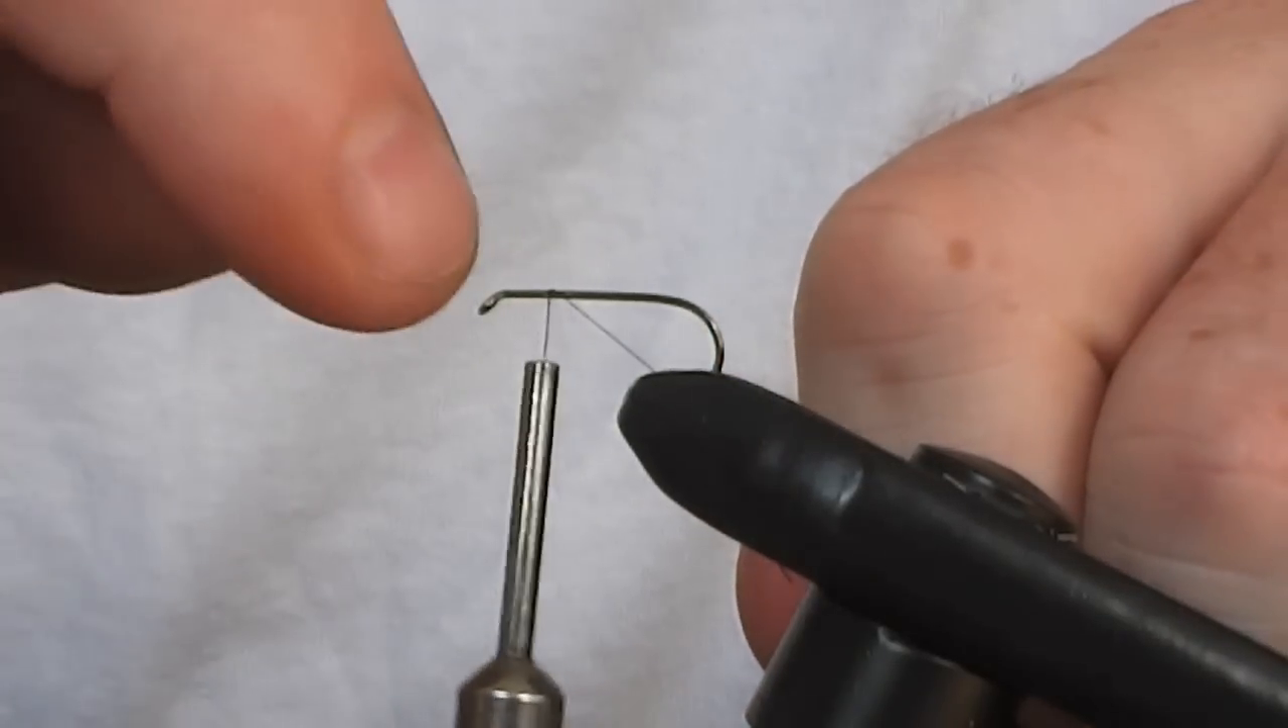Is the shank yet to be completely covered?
Yes.